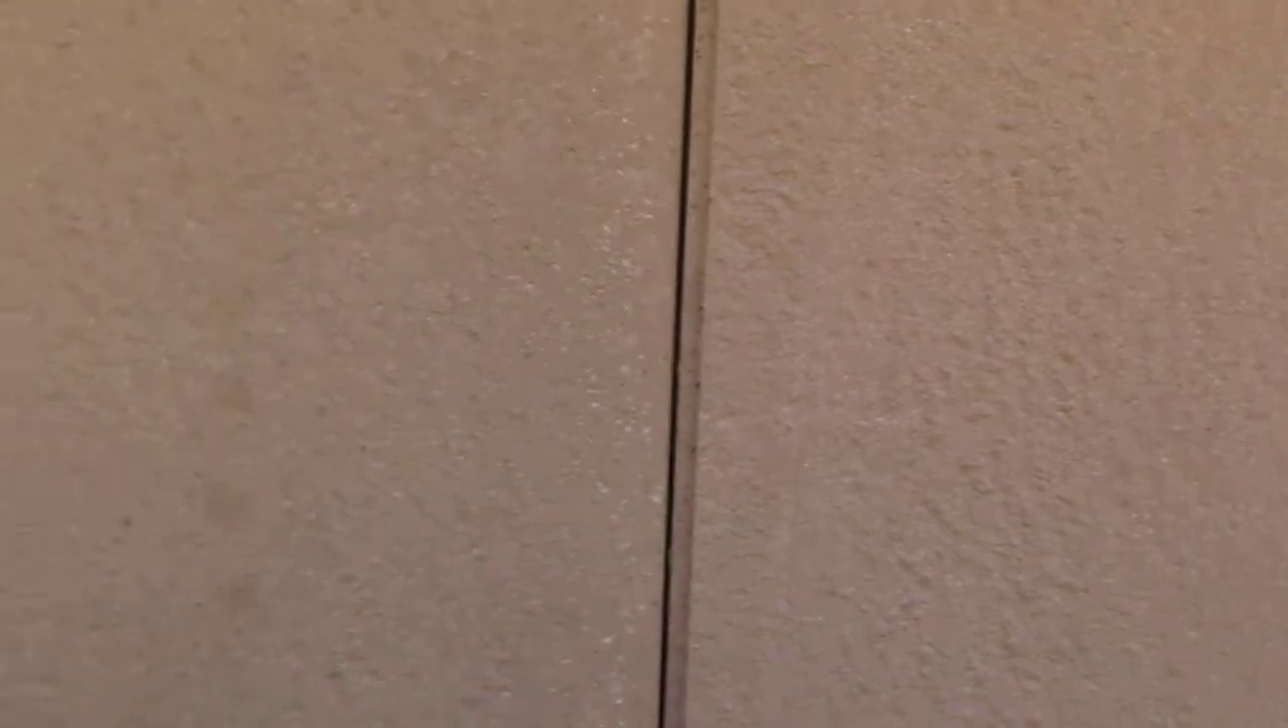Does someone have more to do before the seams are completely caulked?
Yes.